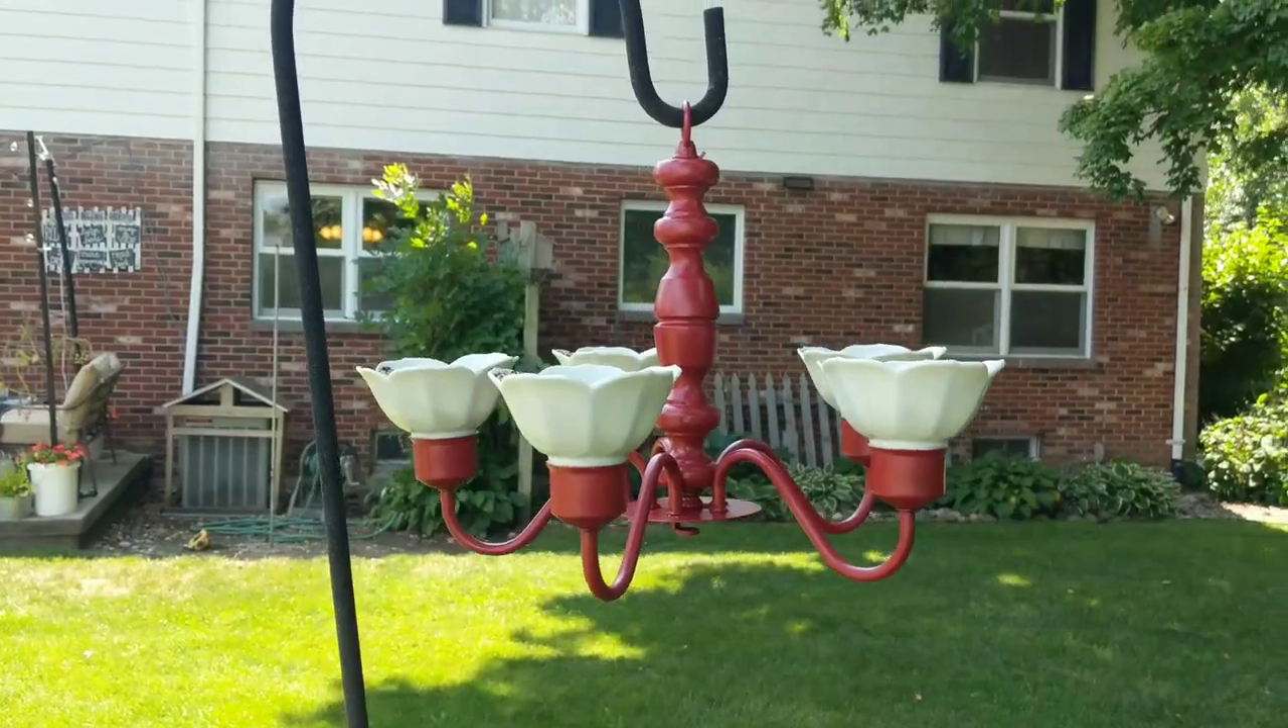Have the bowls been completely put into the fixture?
Yes.